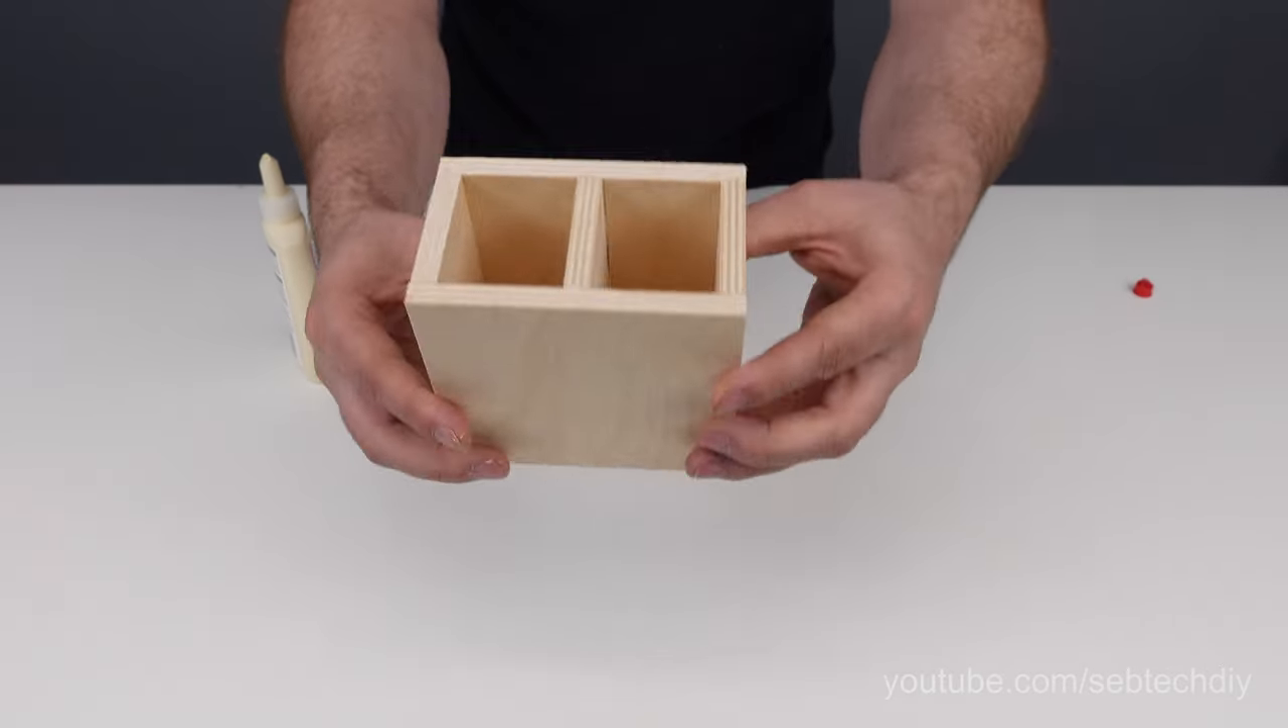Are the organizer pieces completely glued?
Yes.